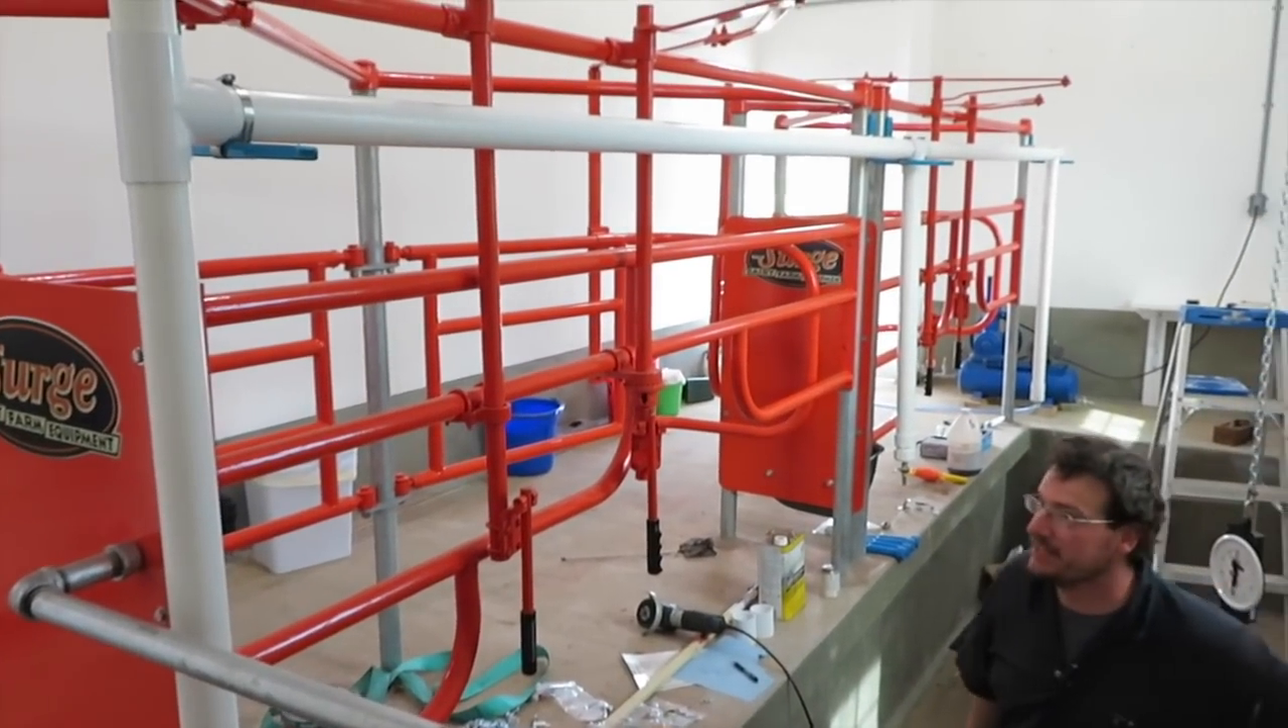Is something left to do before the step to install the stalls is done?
No.